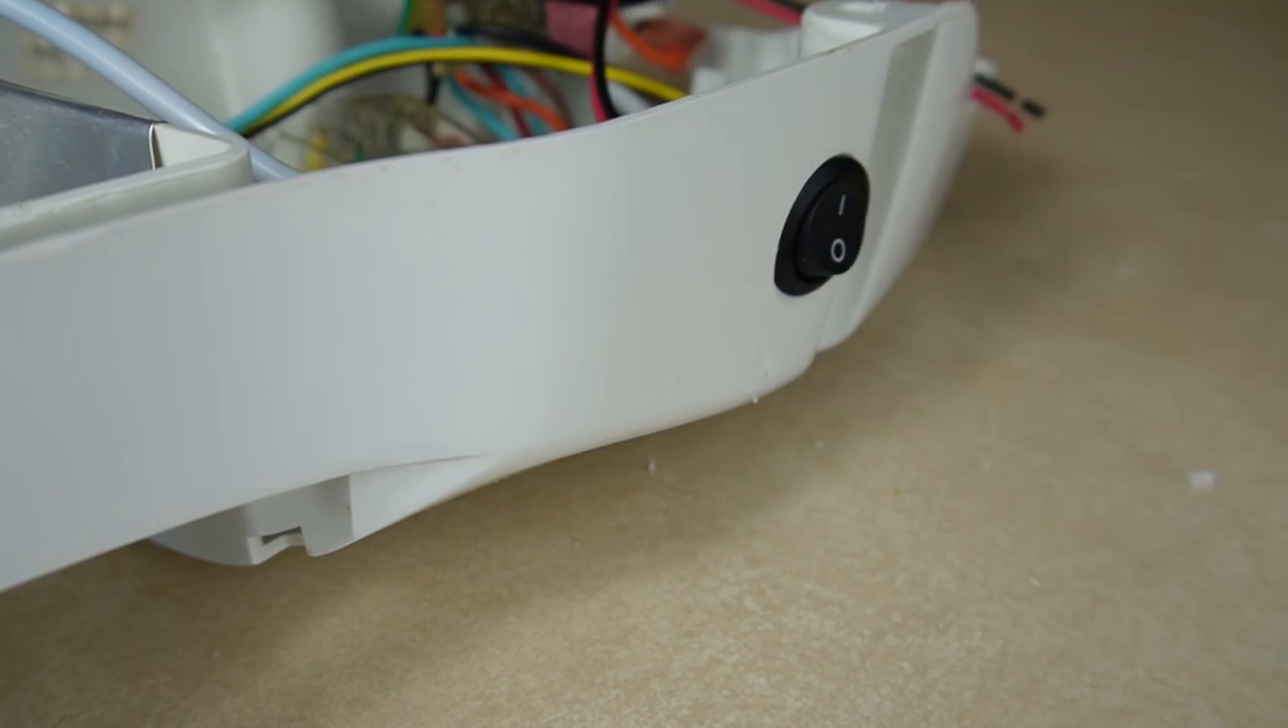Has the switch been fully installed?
Yes.